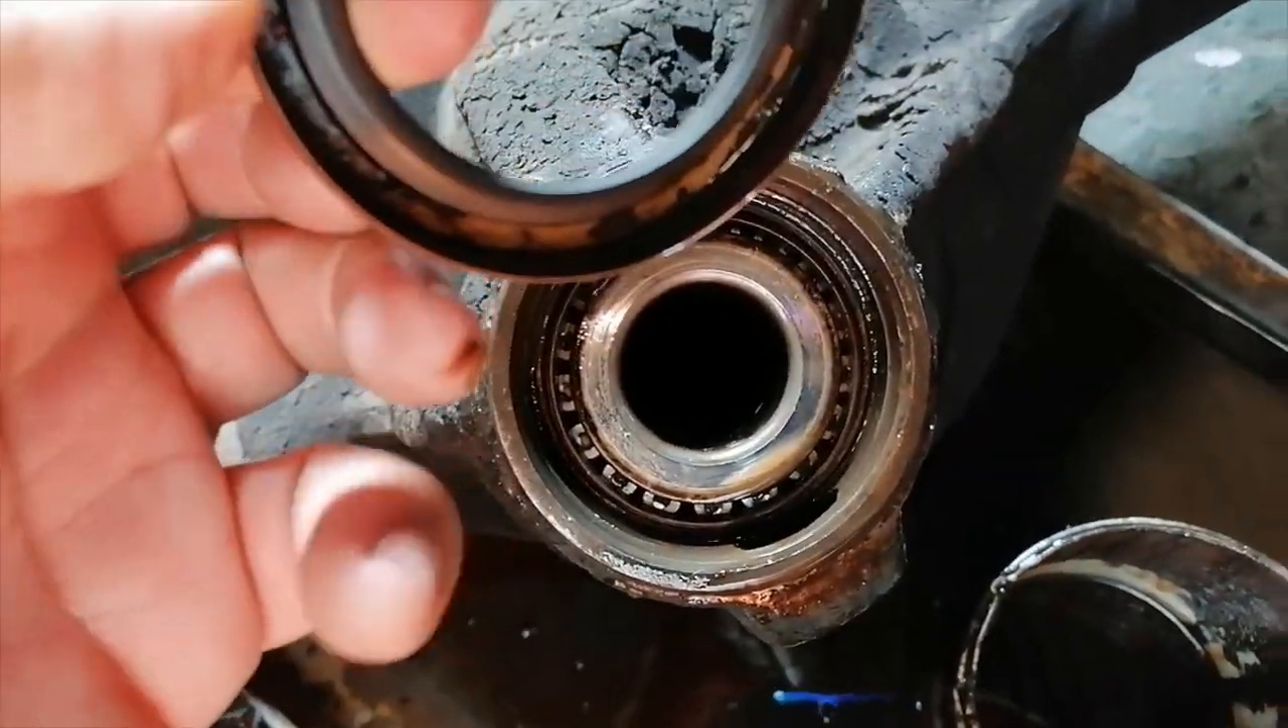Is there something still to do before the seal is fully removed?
No.